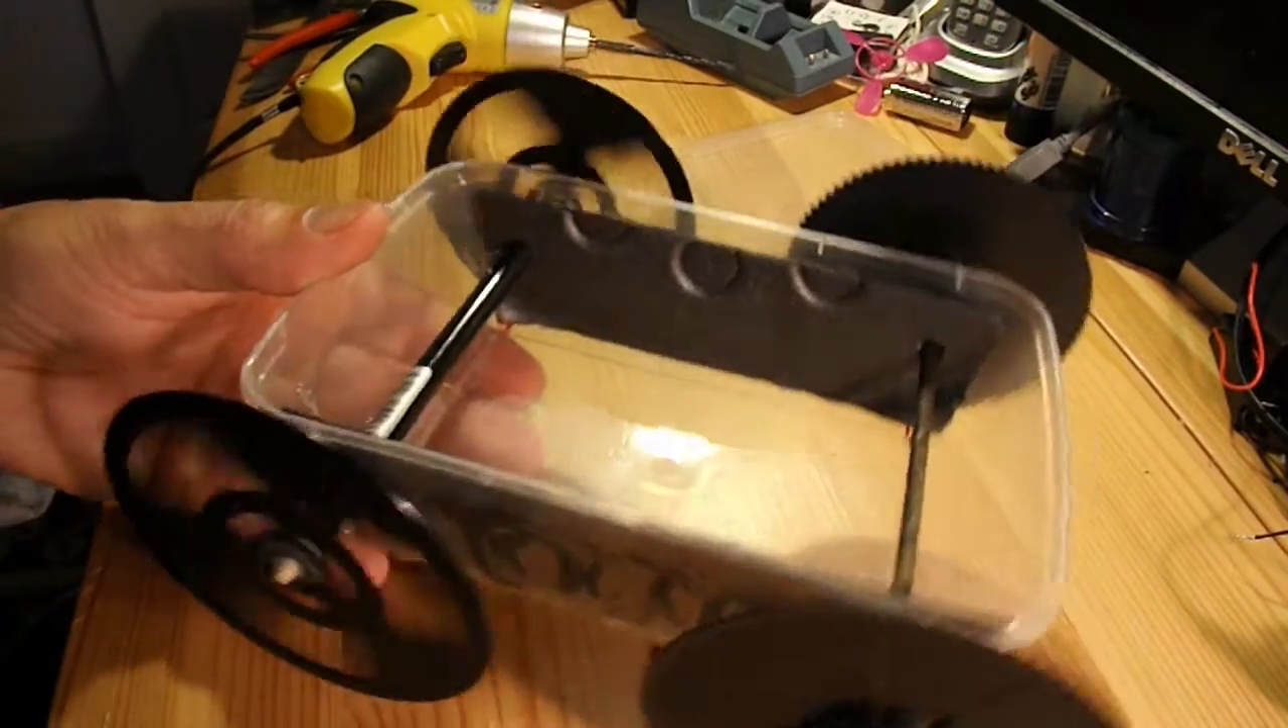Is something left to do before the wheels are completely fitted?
No.